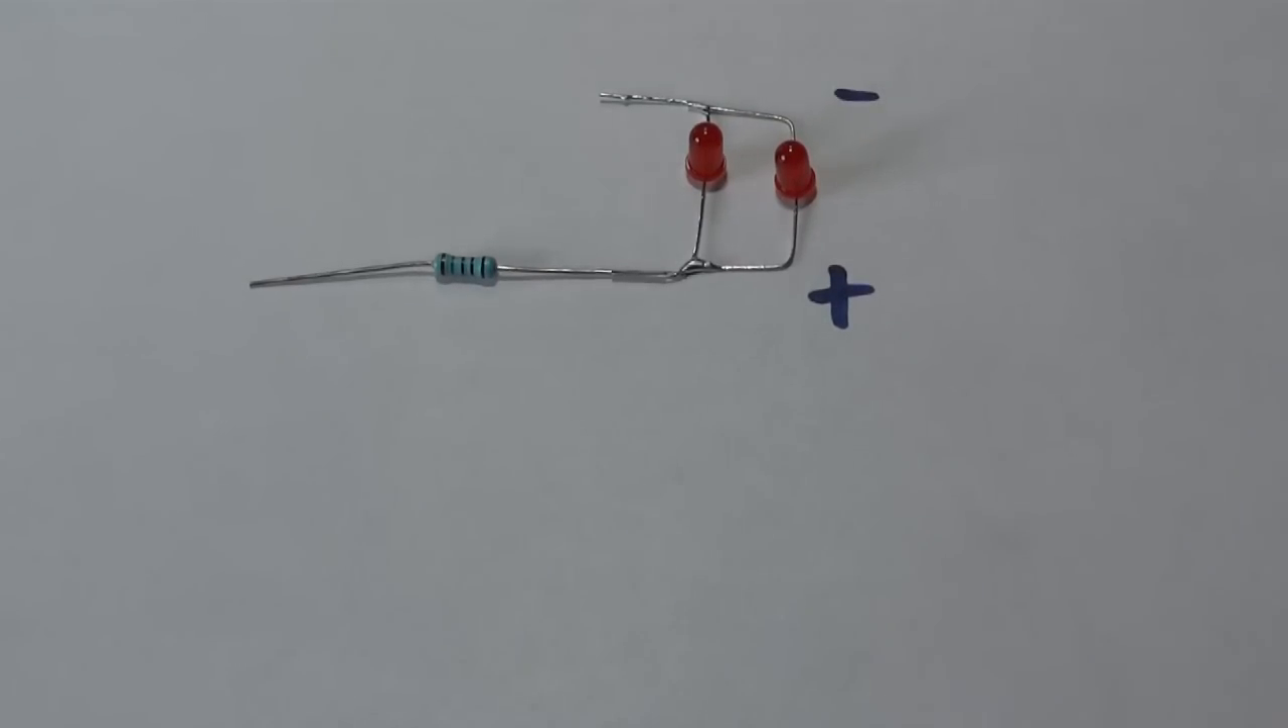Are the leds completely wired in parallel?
Yes.